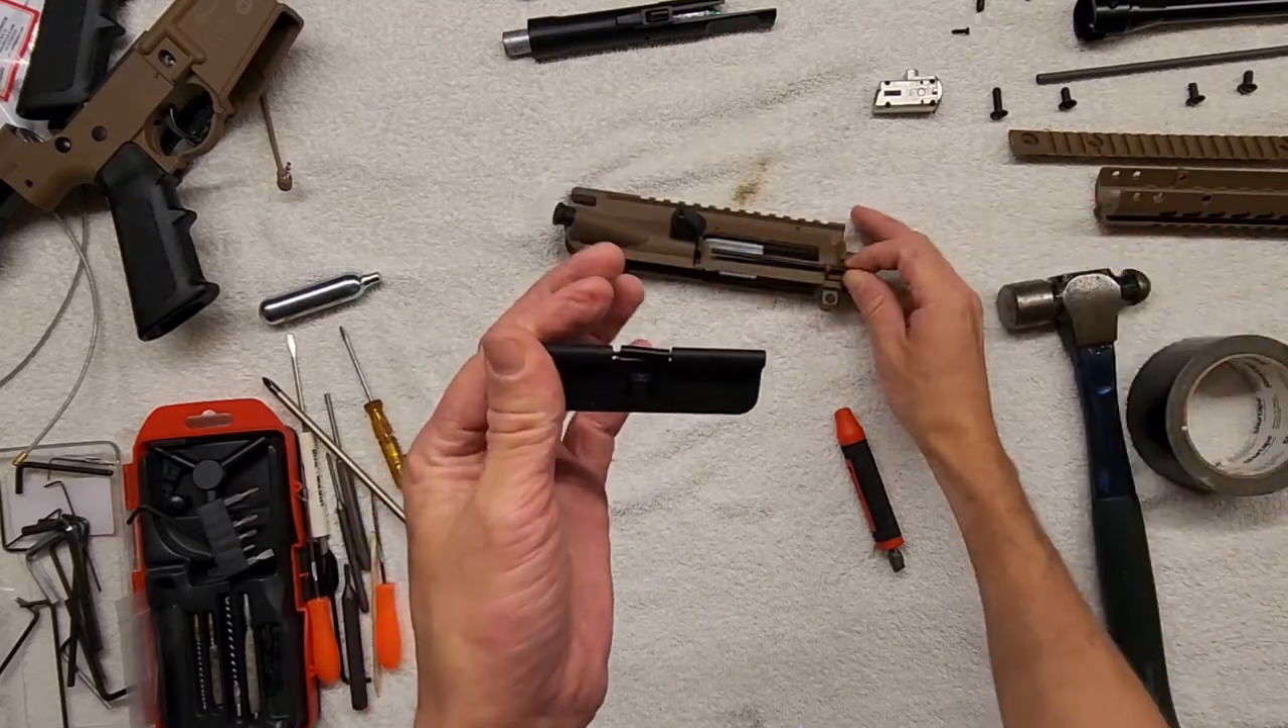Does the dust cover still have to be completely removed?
No.